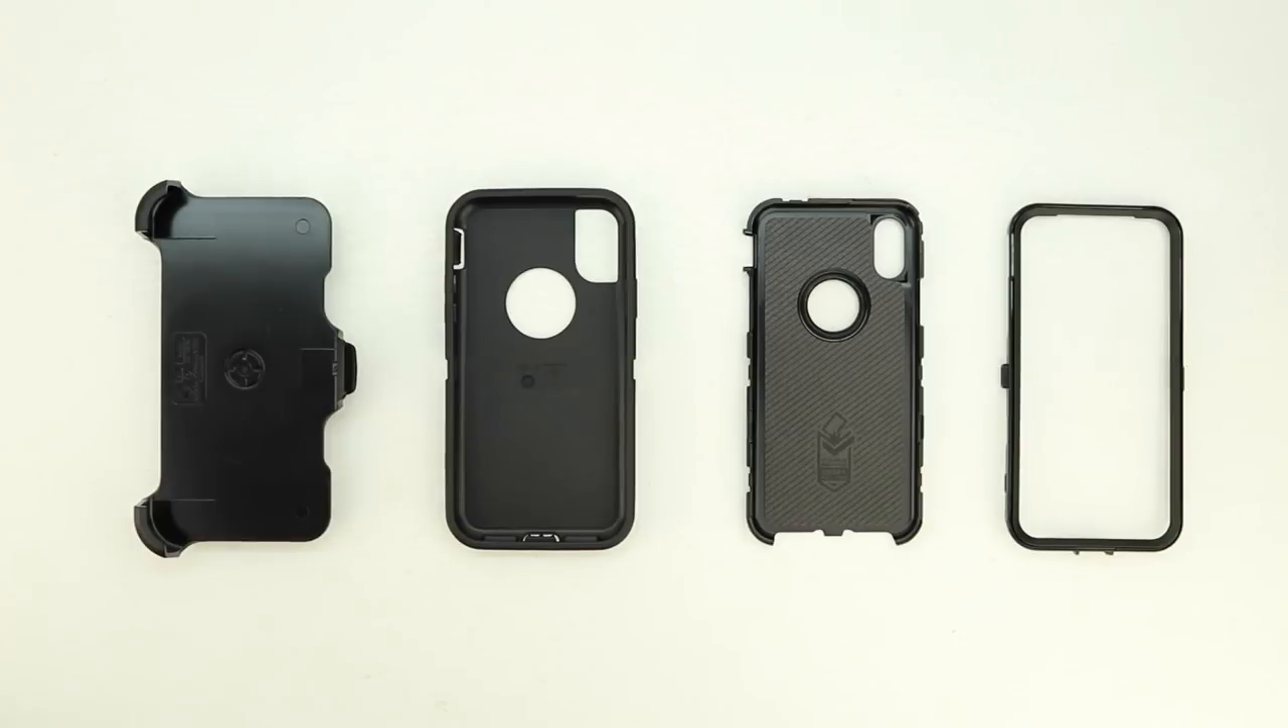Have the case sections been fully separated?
Yes.